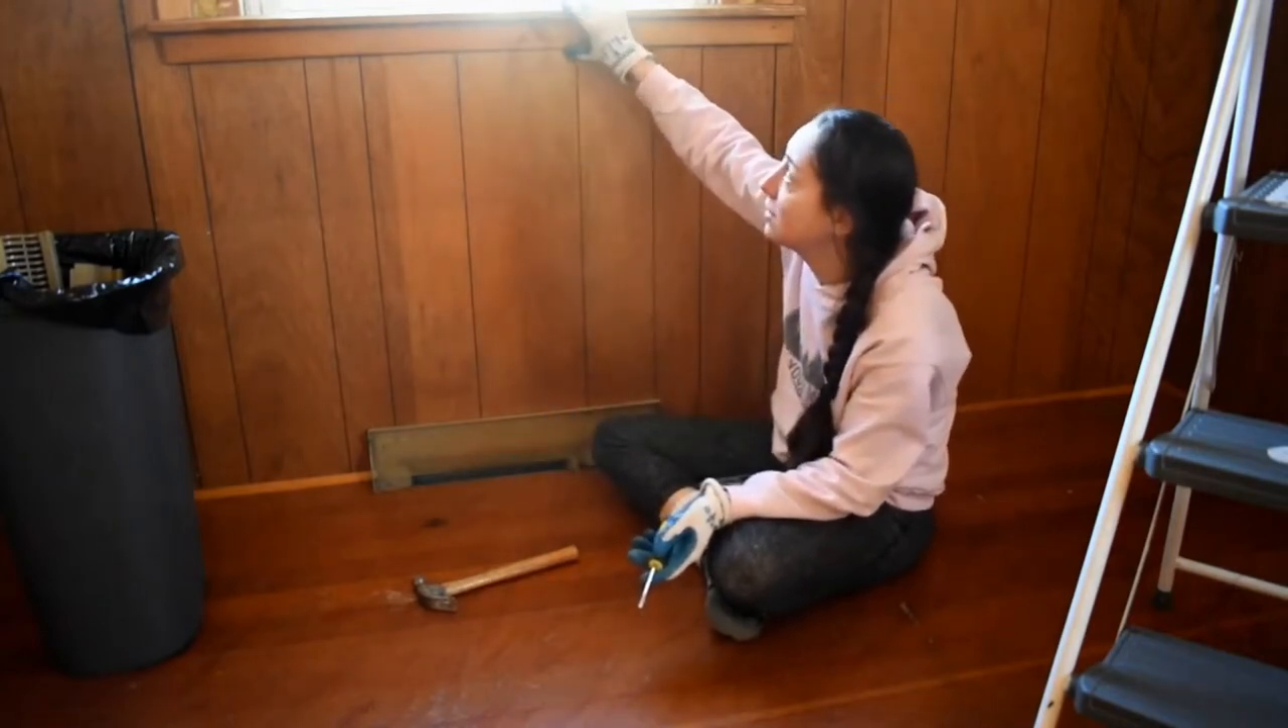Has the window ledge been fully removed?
No.